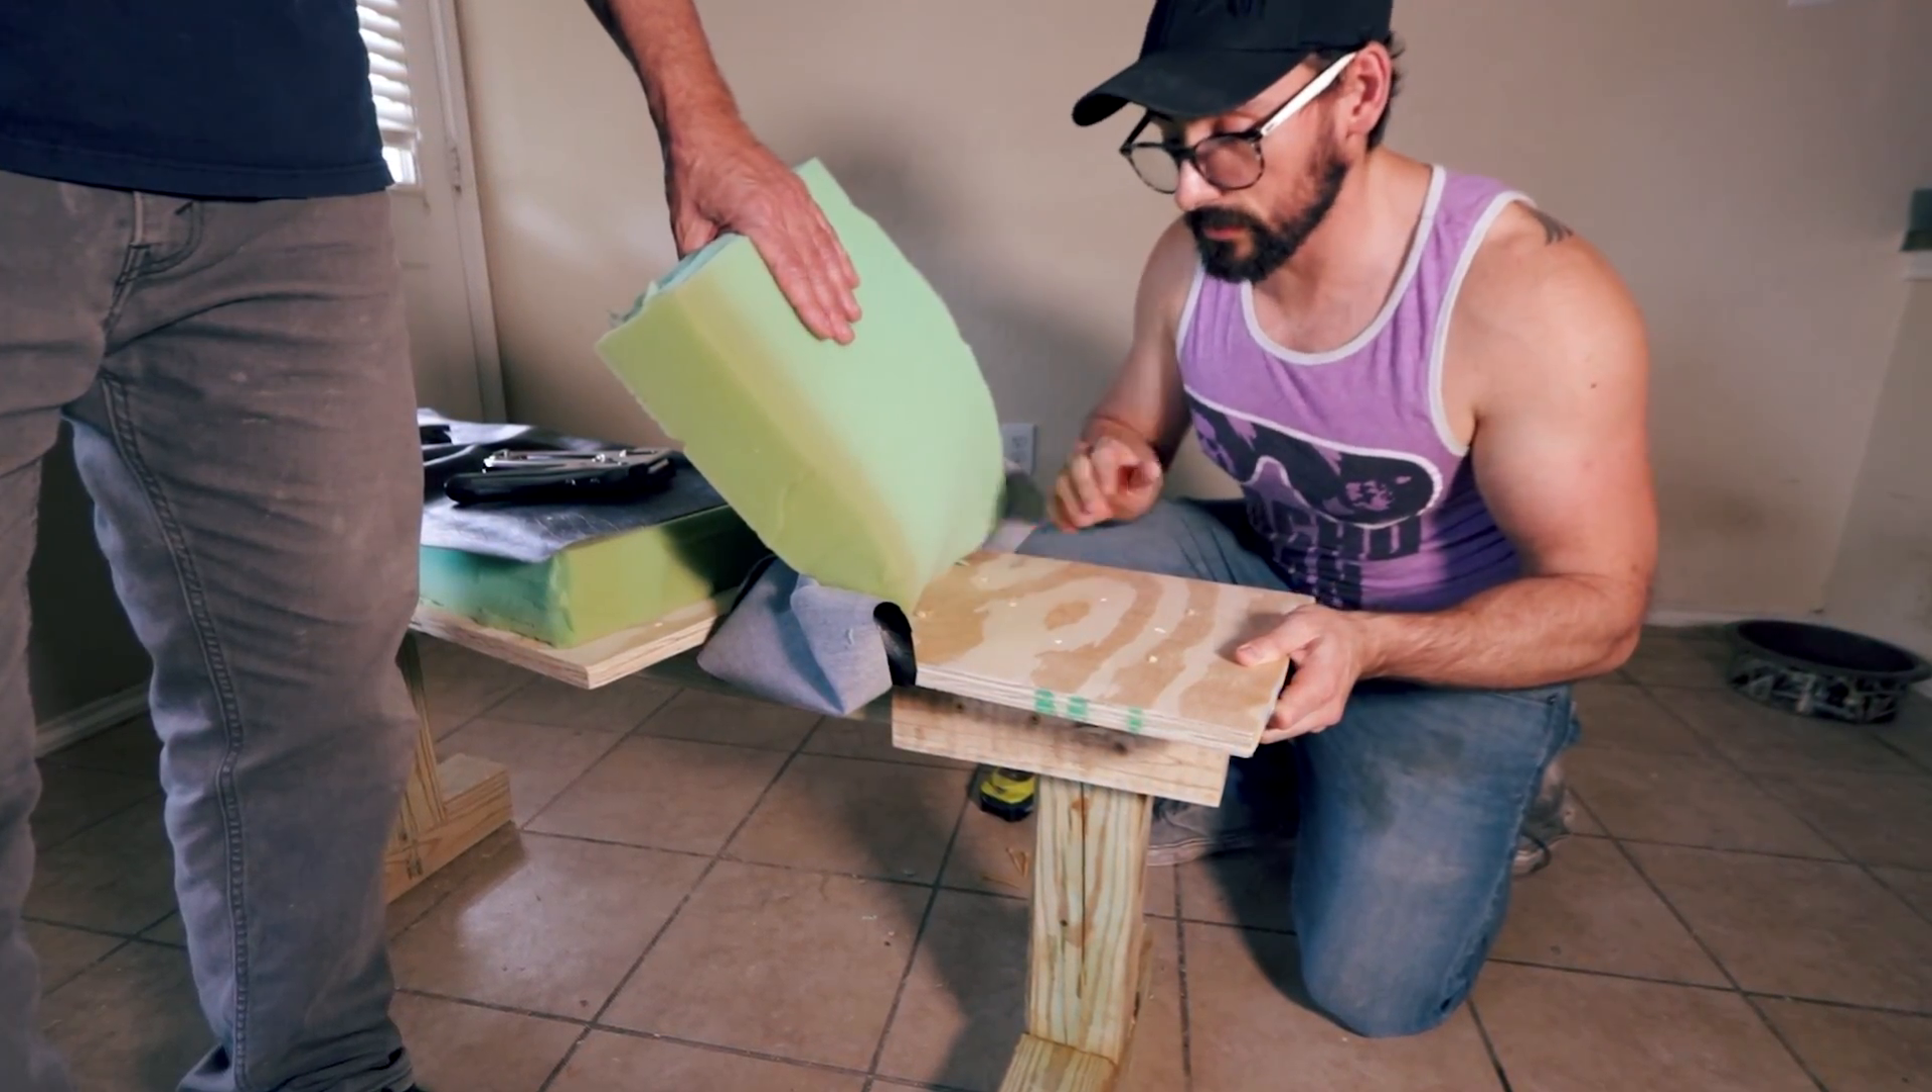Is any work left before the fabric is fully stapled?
Yes.